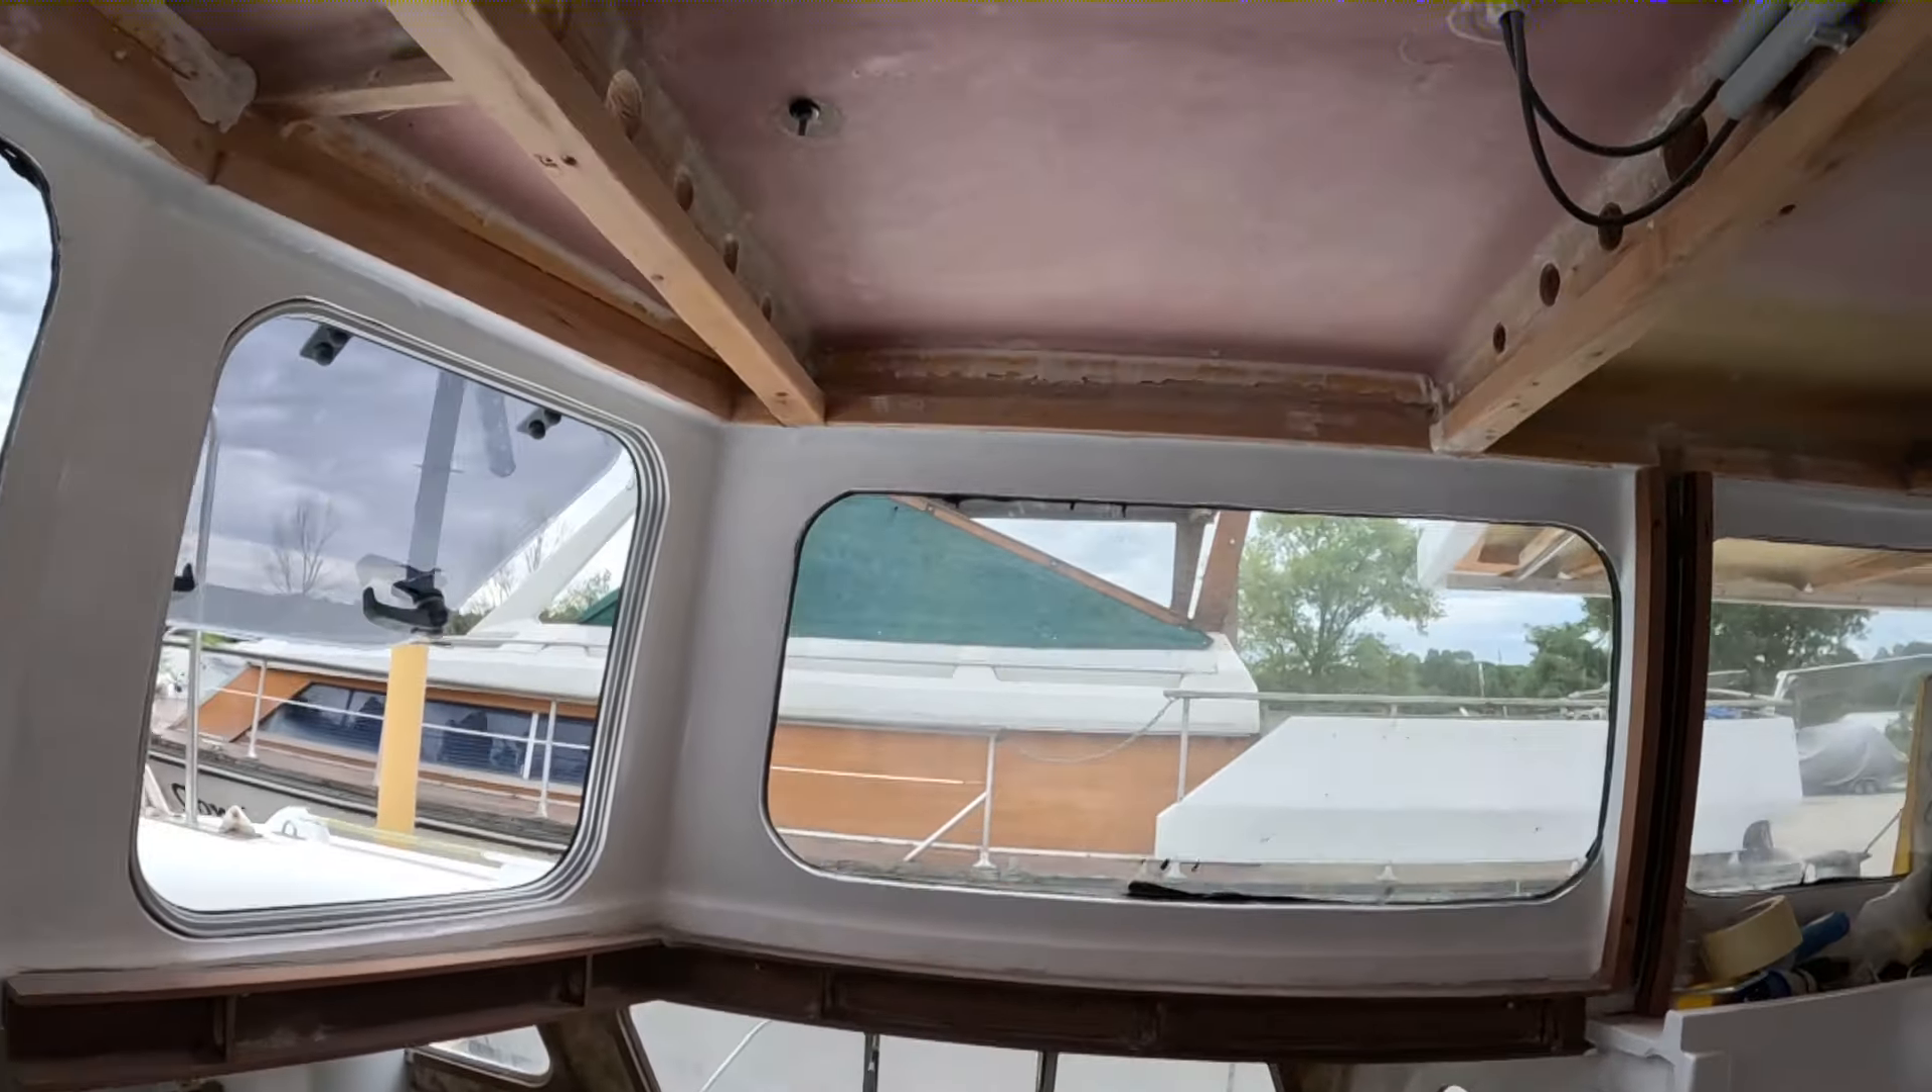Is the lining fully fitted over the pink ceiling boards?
No.